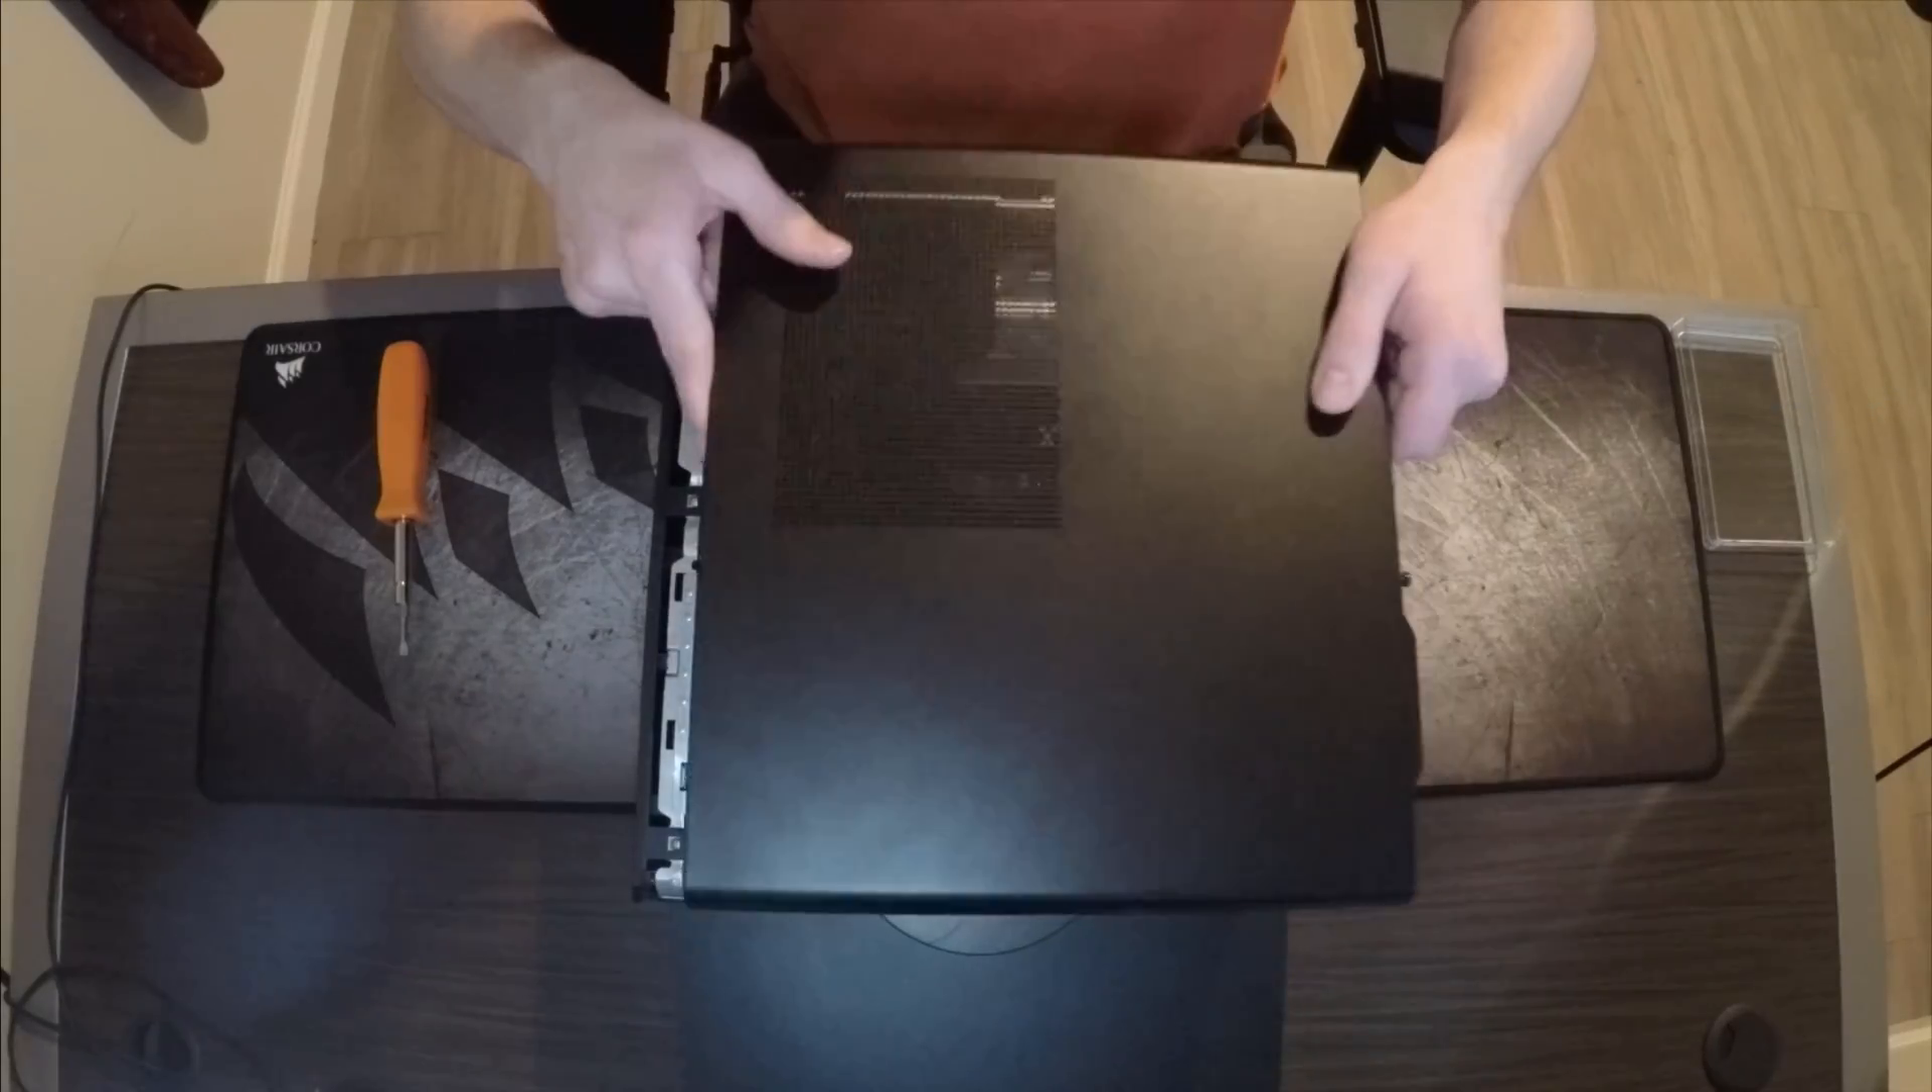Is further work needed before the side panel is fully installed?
Yes.